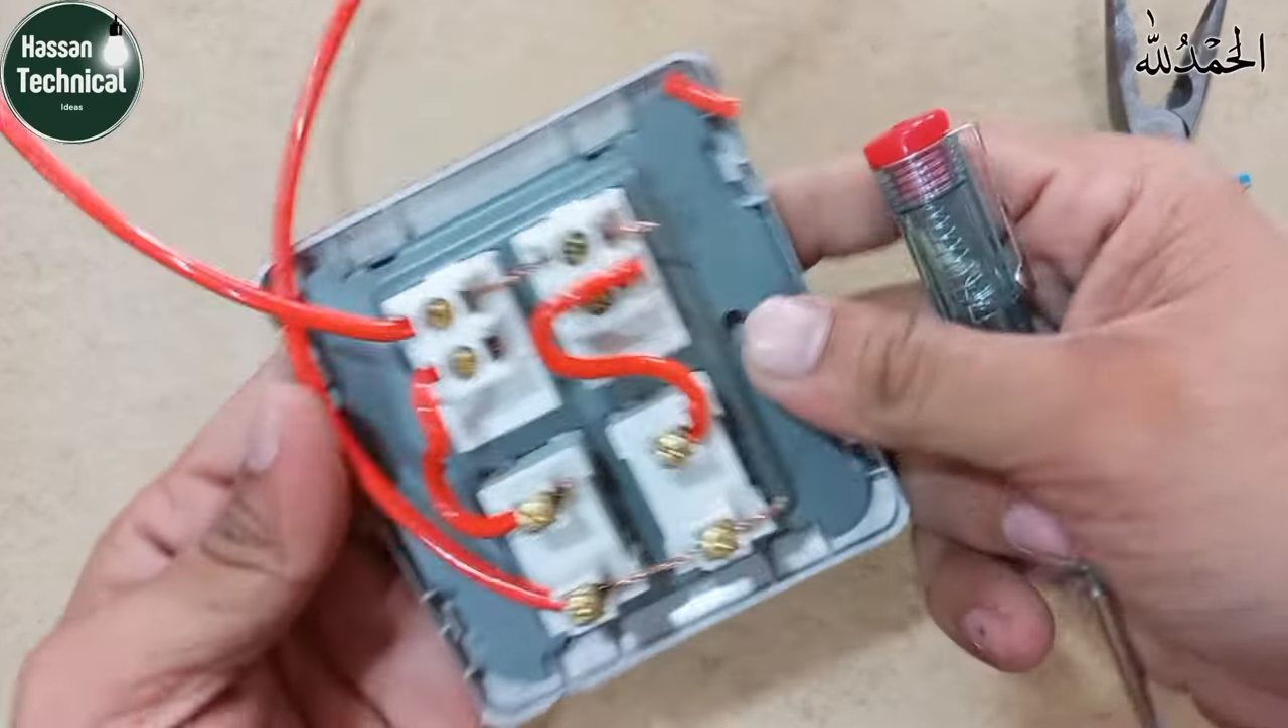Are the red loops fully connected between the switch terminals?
Yes.